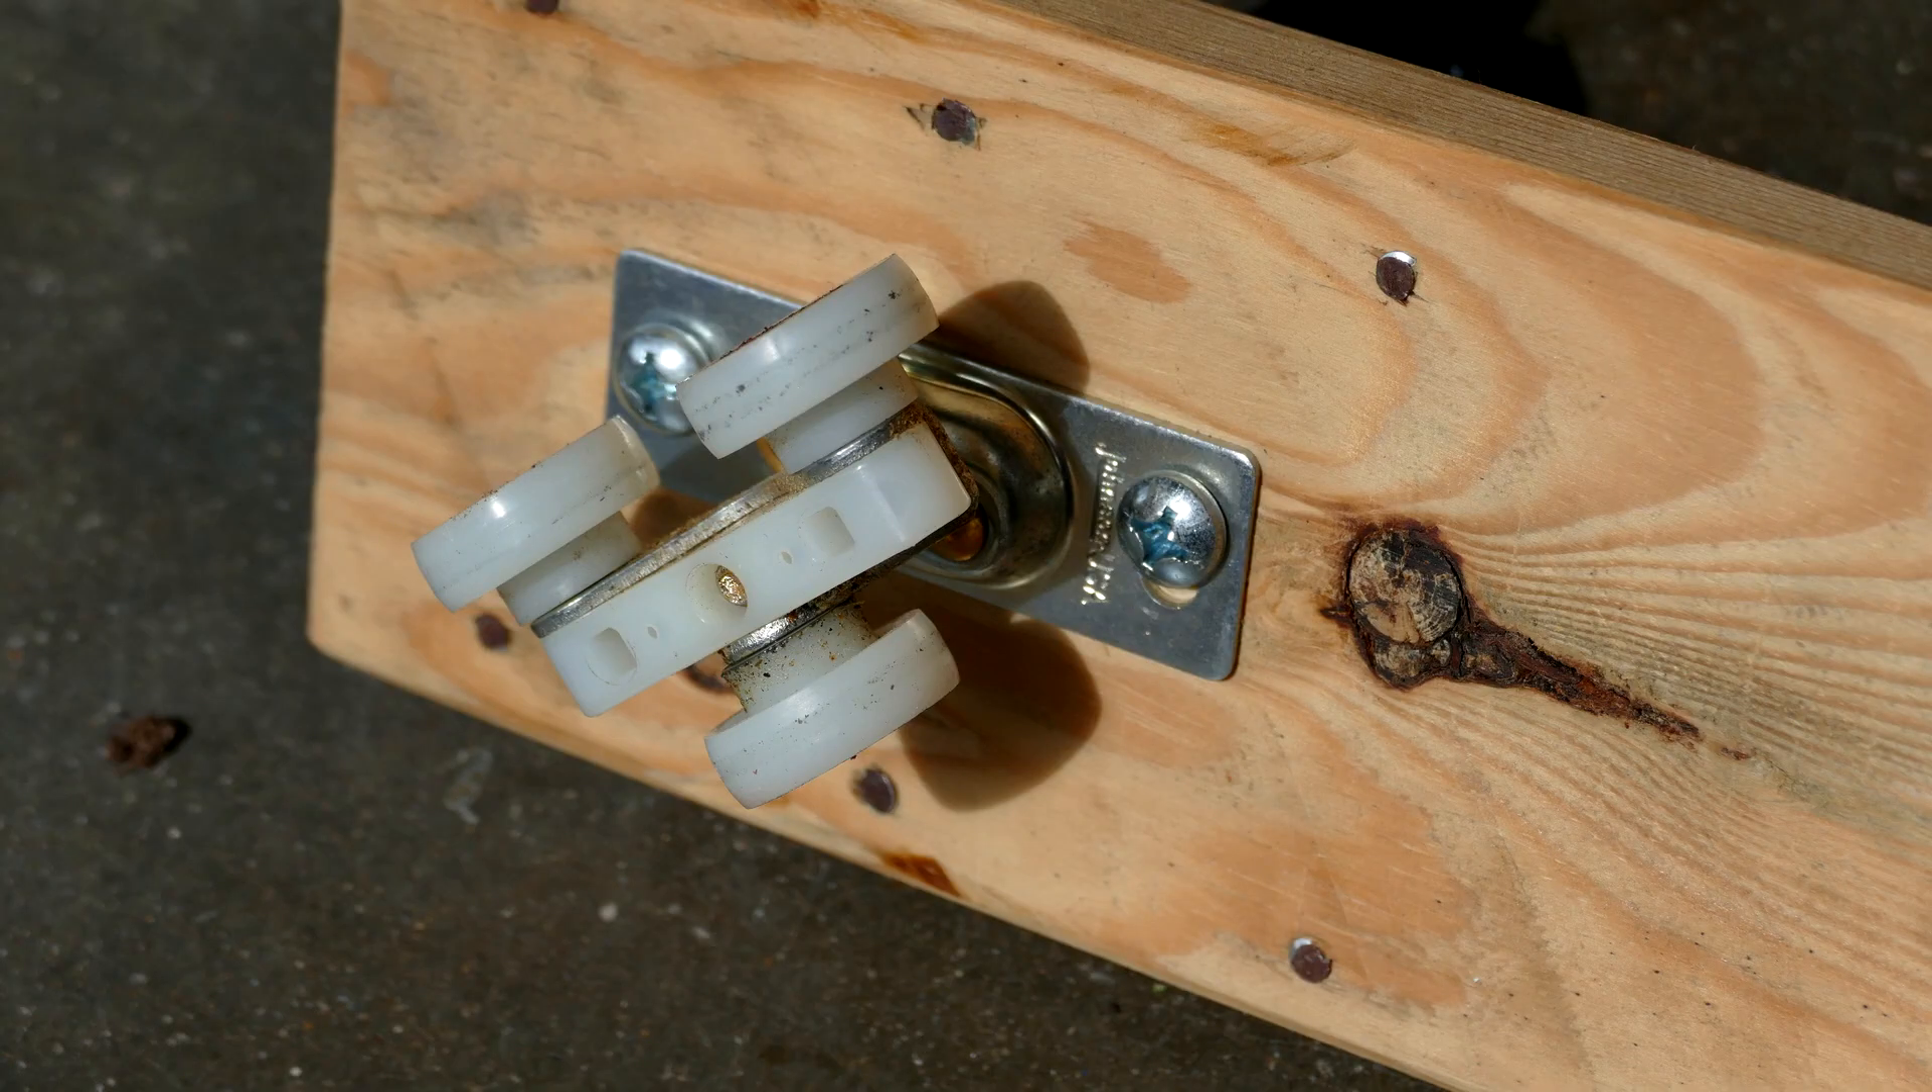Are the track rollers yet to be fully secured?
No.